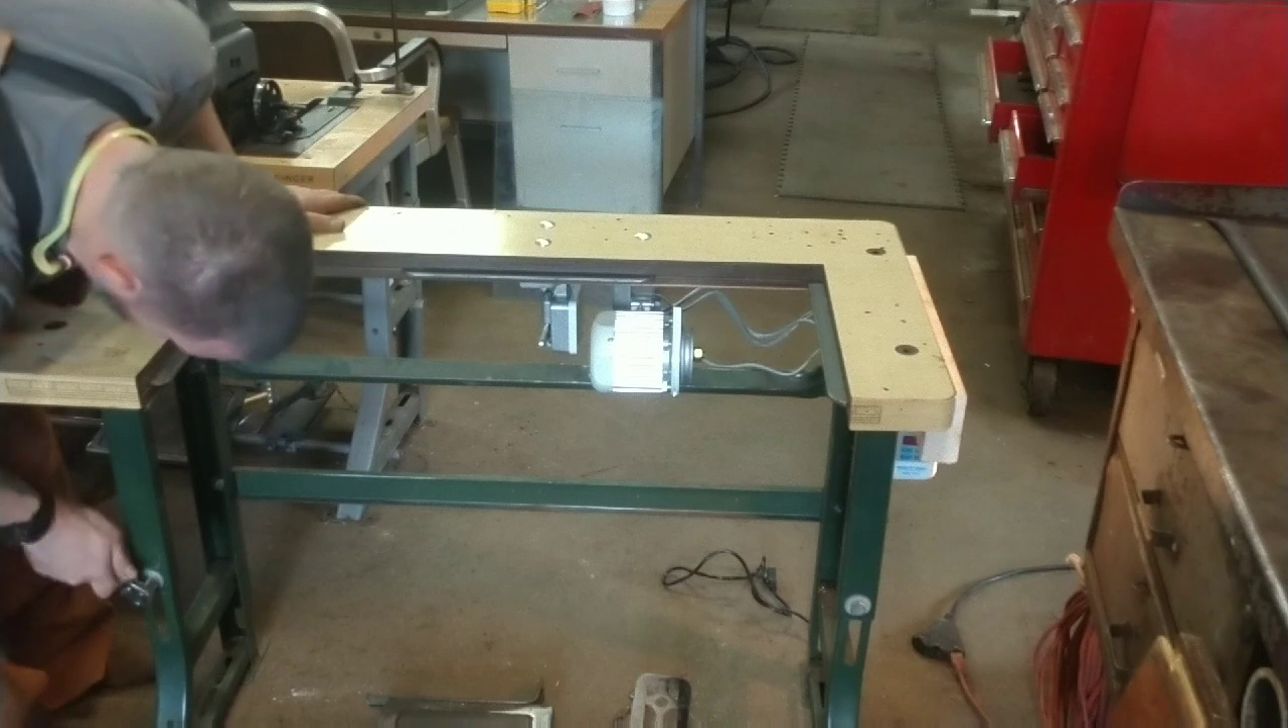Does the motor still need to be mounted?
No.